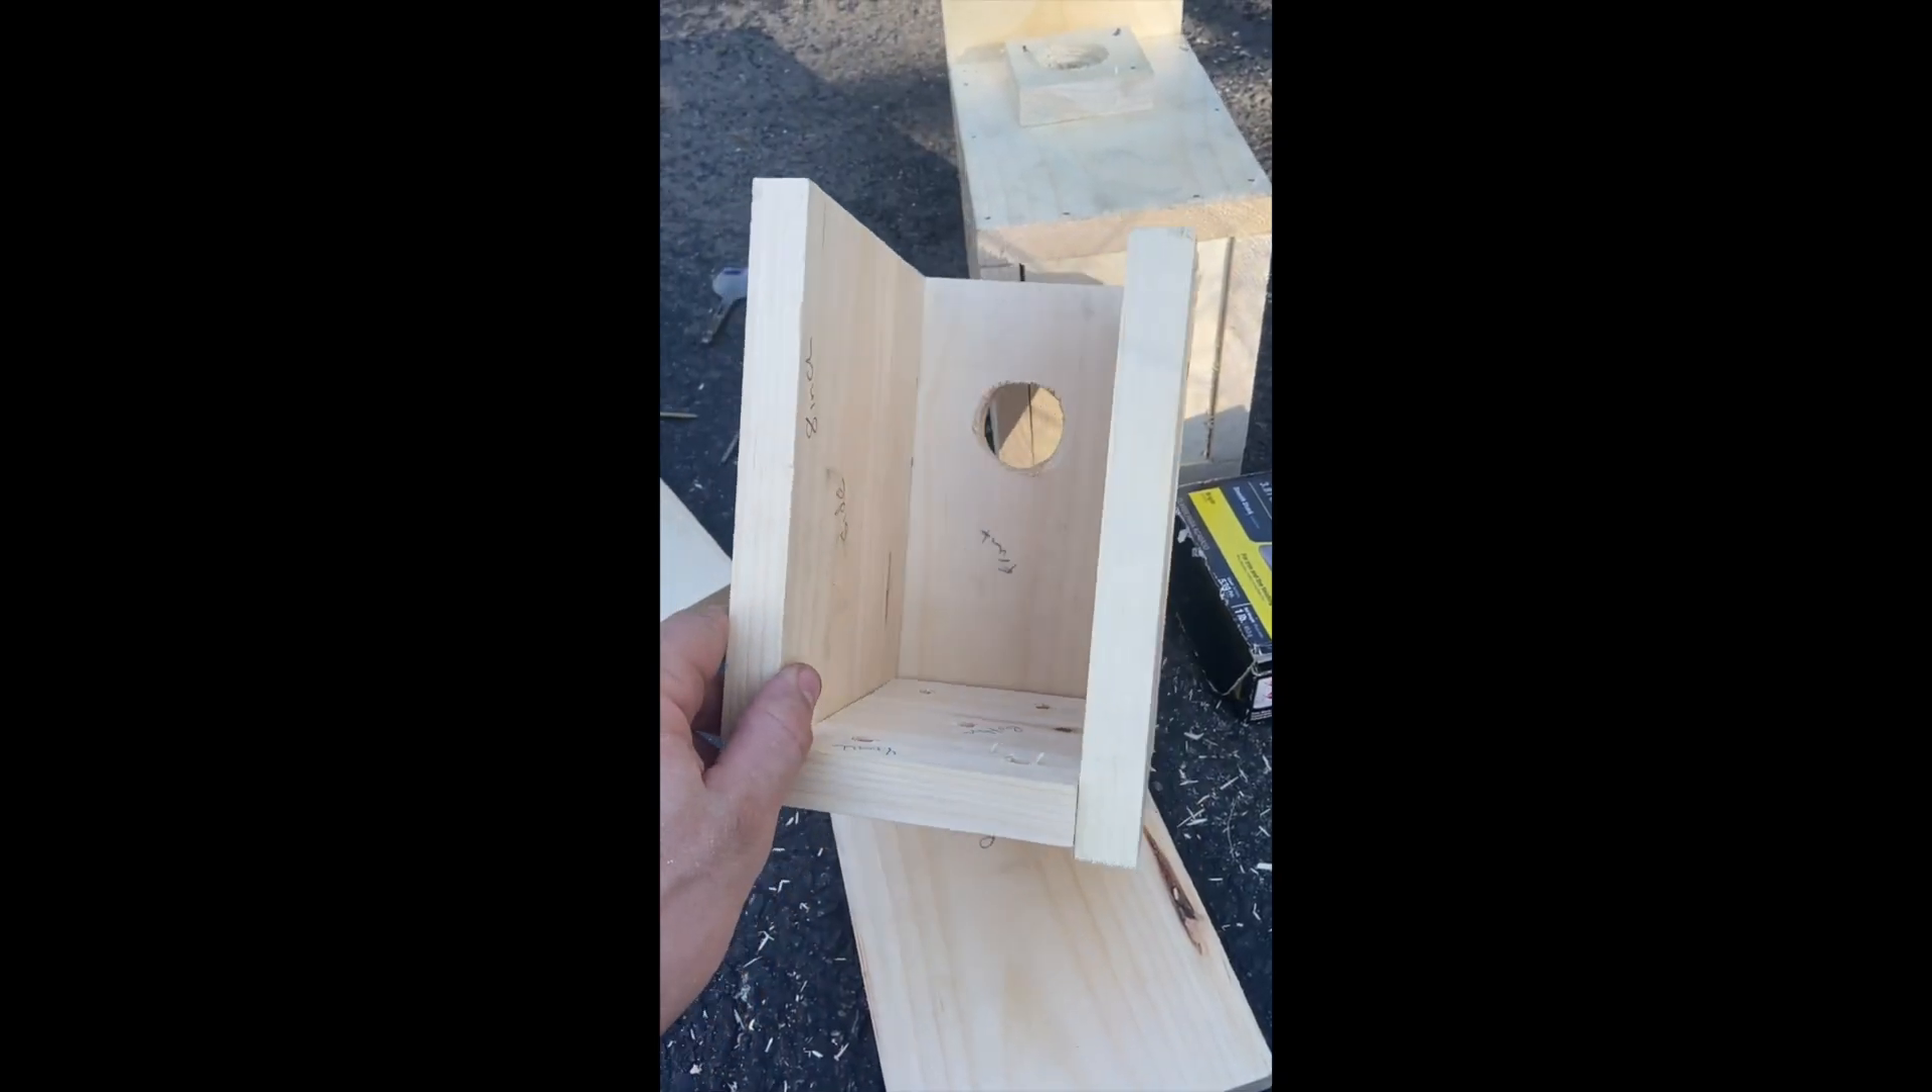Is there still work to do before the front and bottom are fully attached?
No.